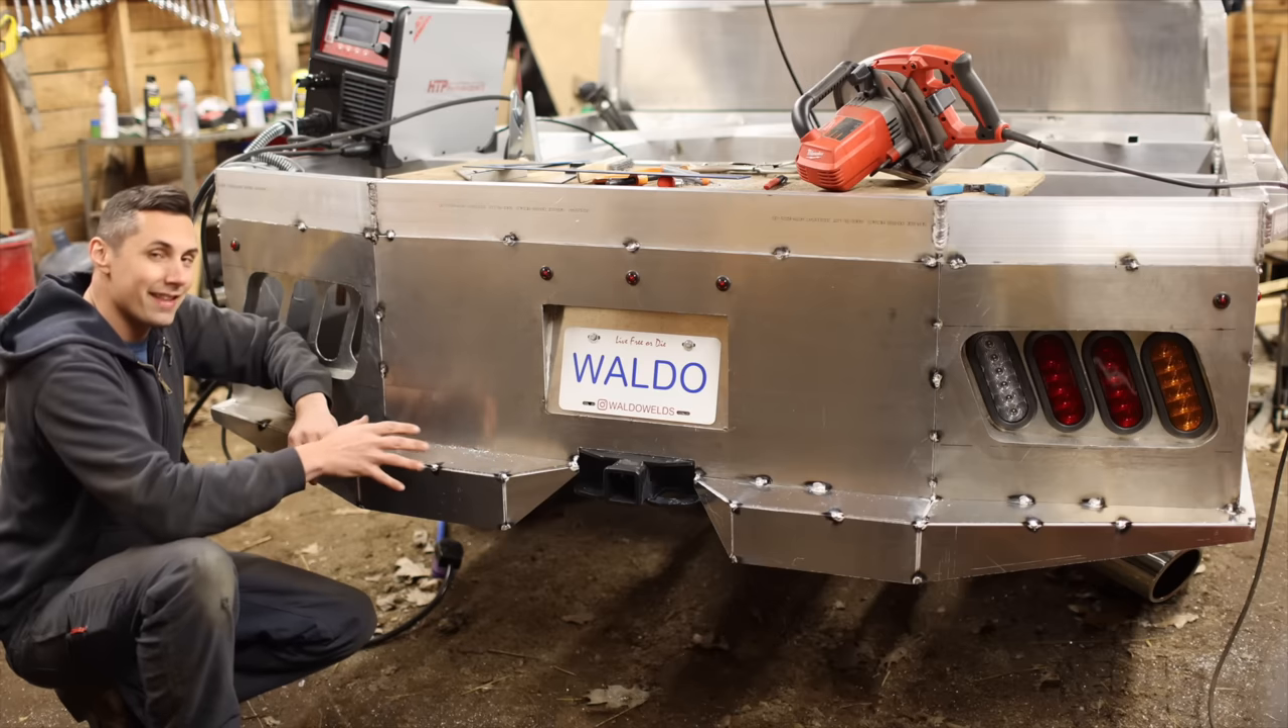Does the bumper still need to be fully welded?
Yes.